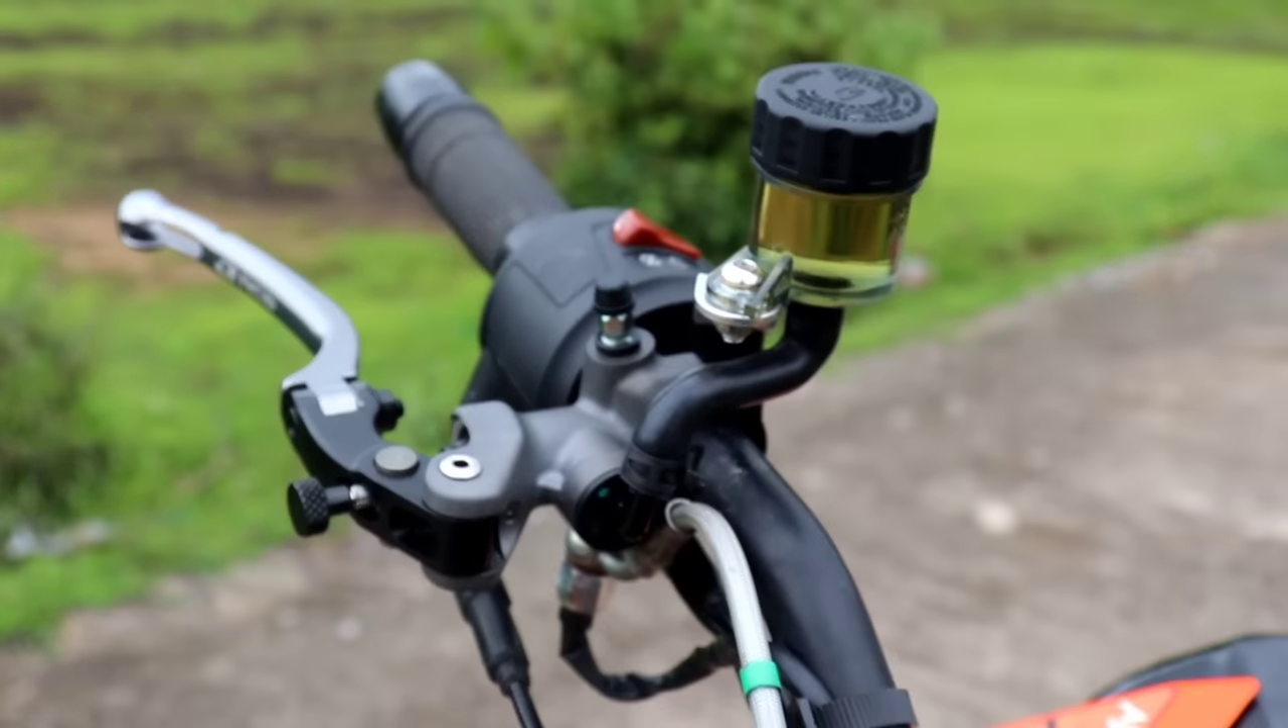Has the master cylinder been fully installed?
Yes.